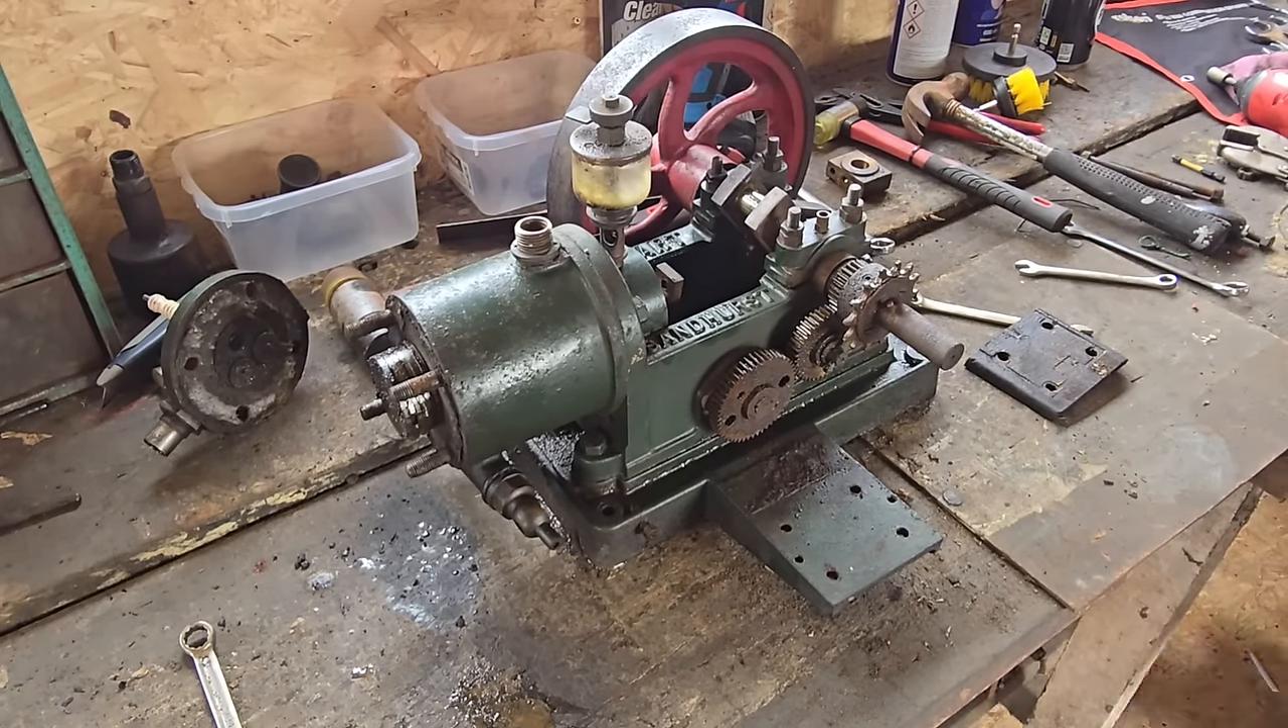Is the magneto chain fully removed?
Yes.